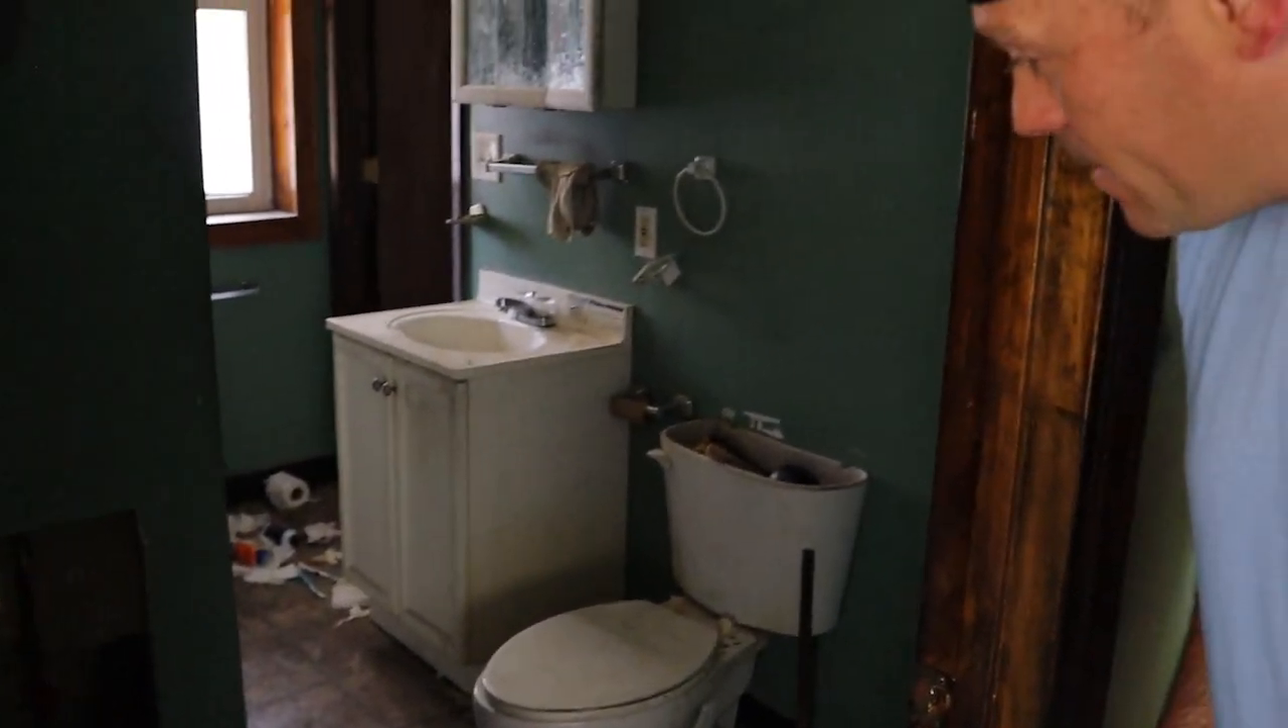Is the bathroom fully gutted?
No.